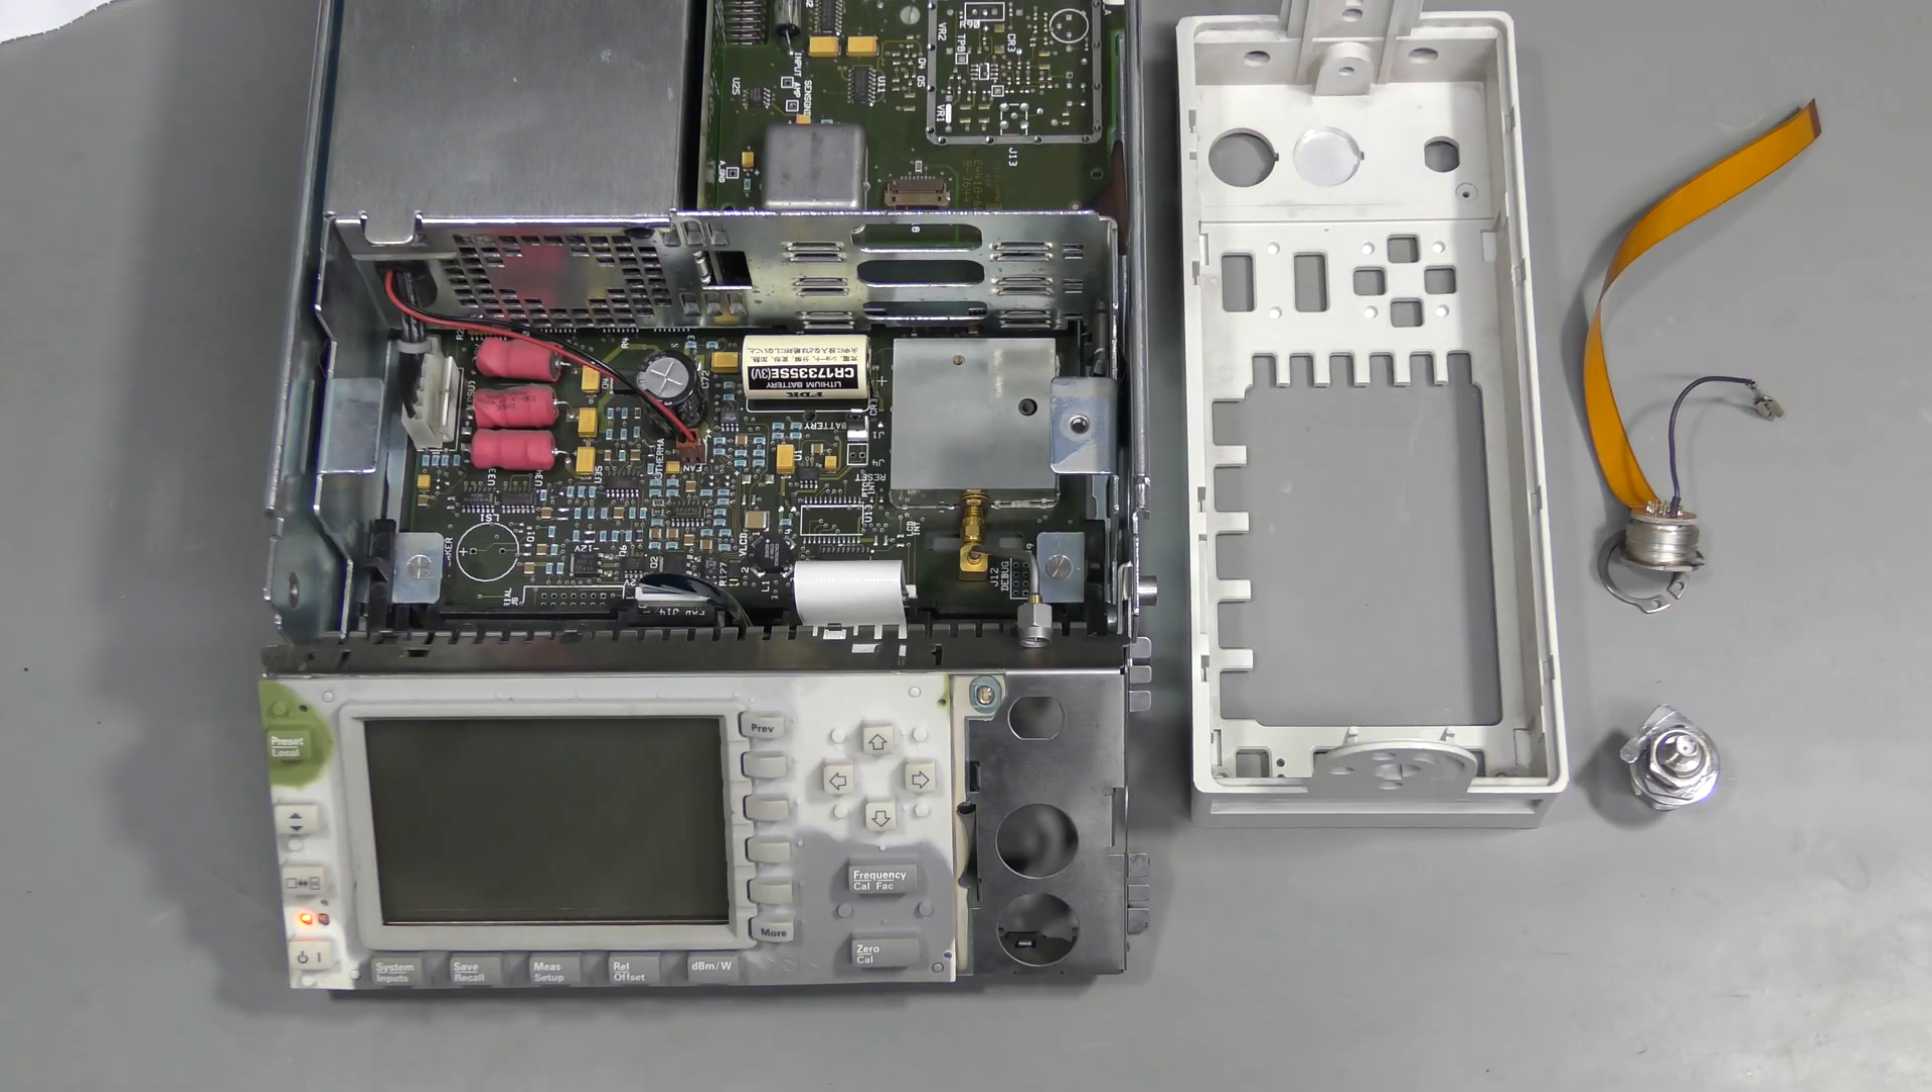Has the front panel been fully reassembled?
No.